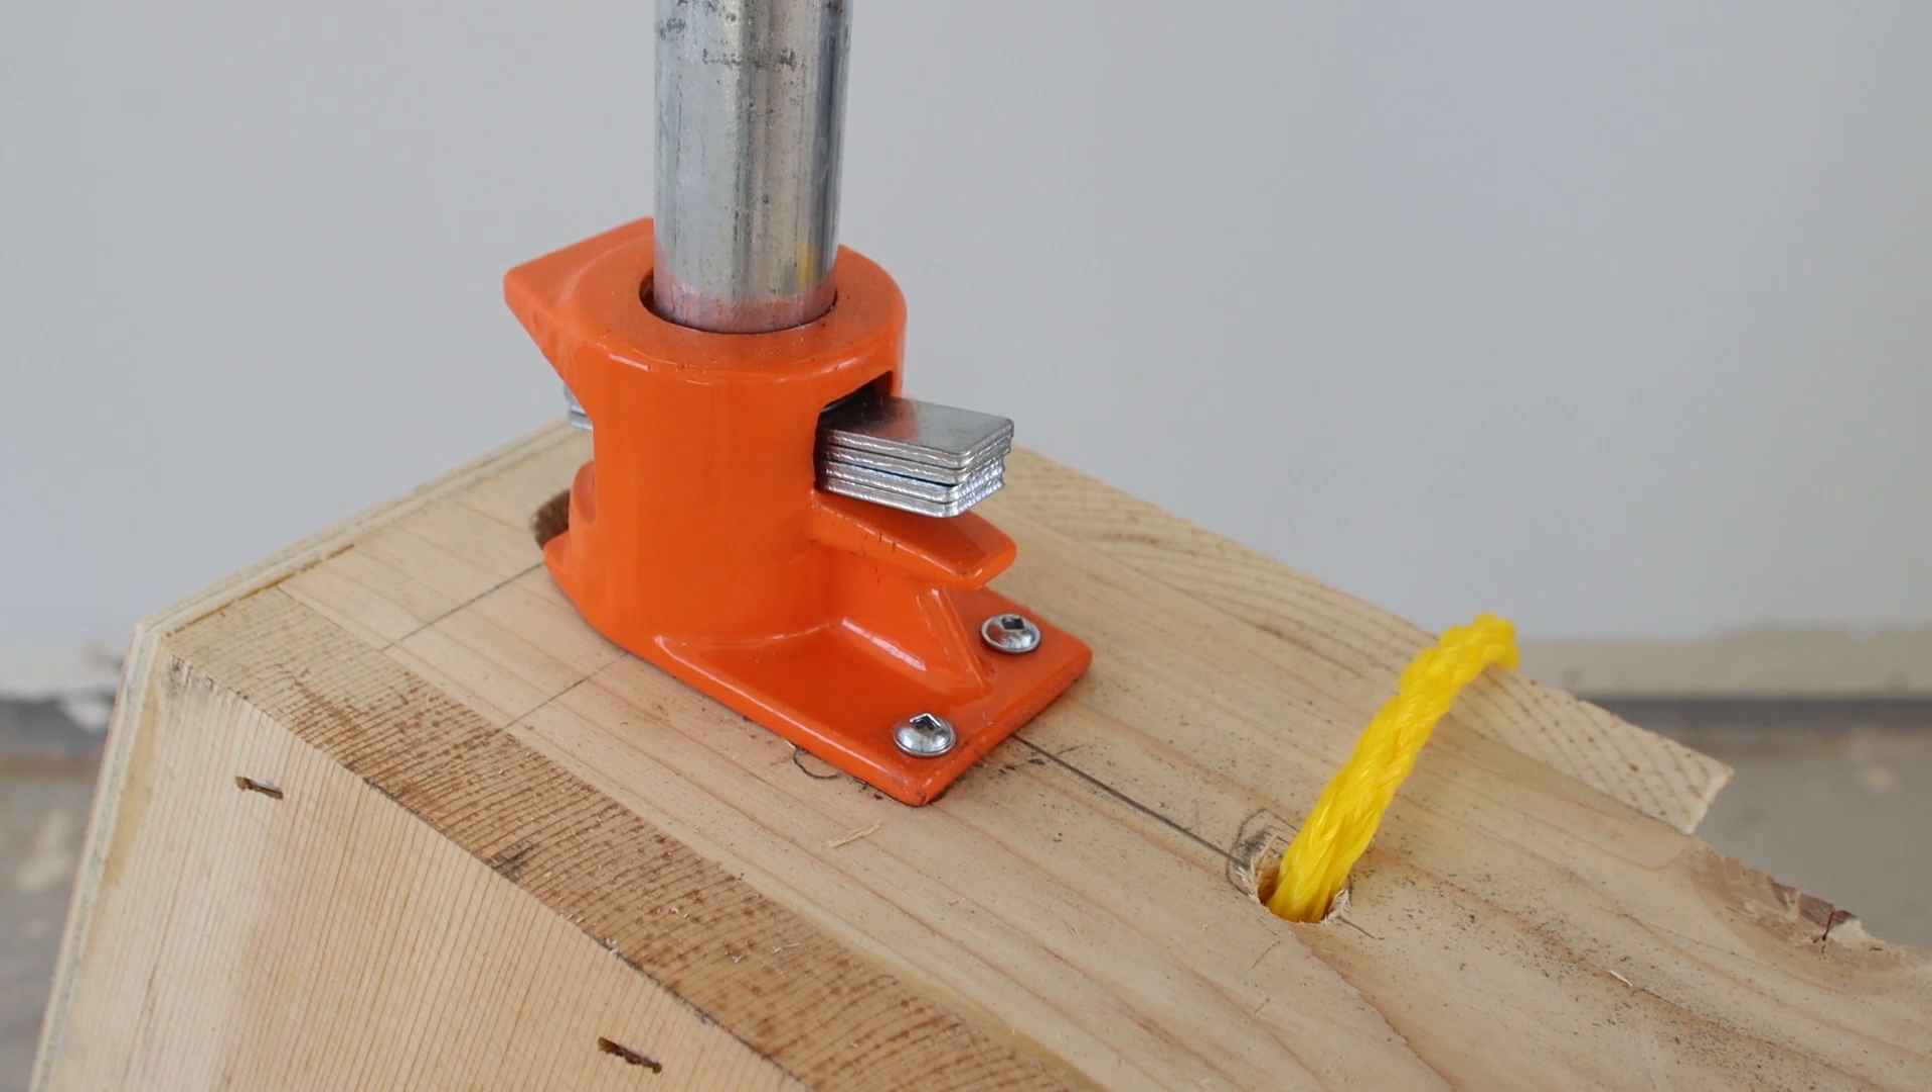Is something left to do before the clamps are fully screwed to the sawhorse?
No.